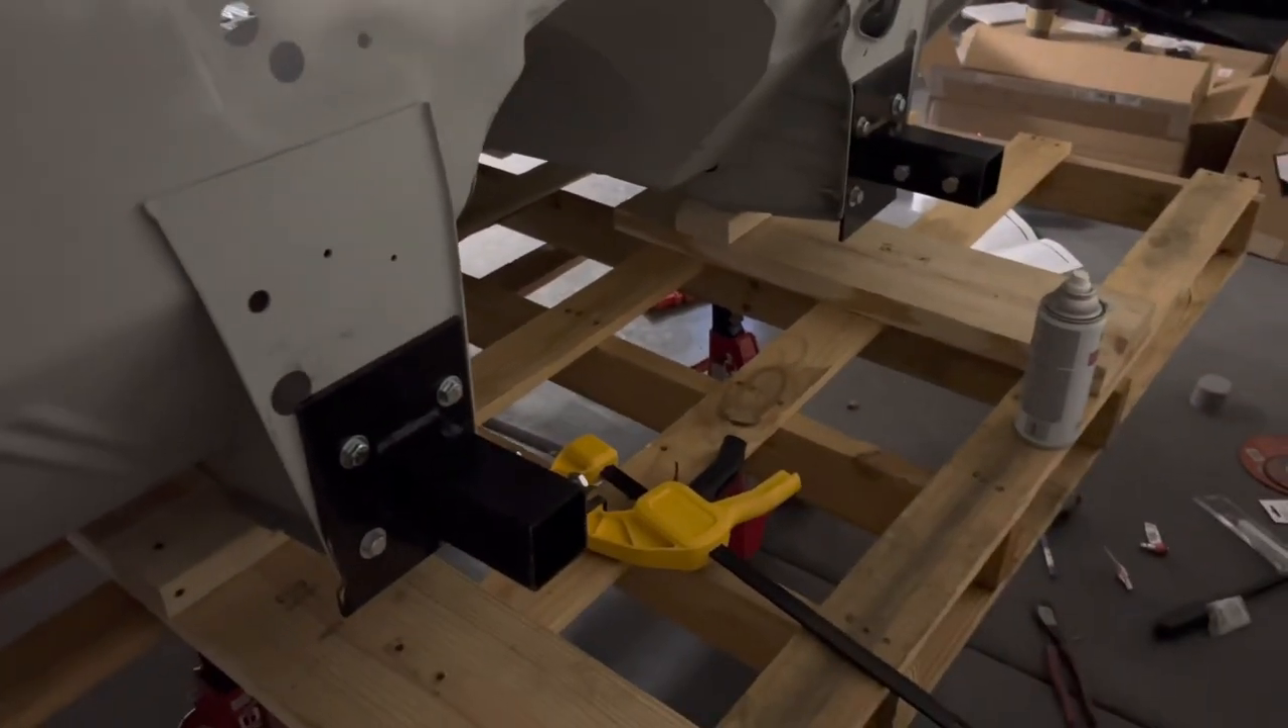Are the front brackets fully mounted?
Yes.